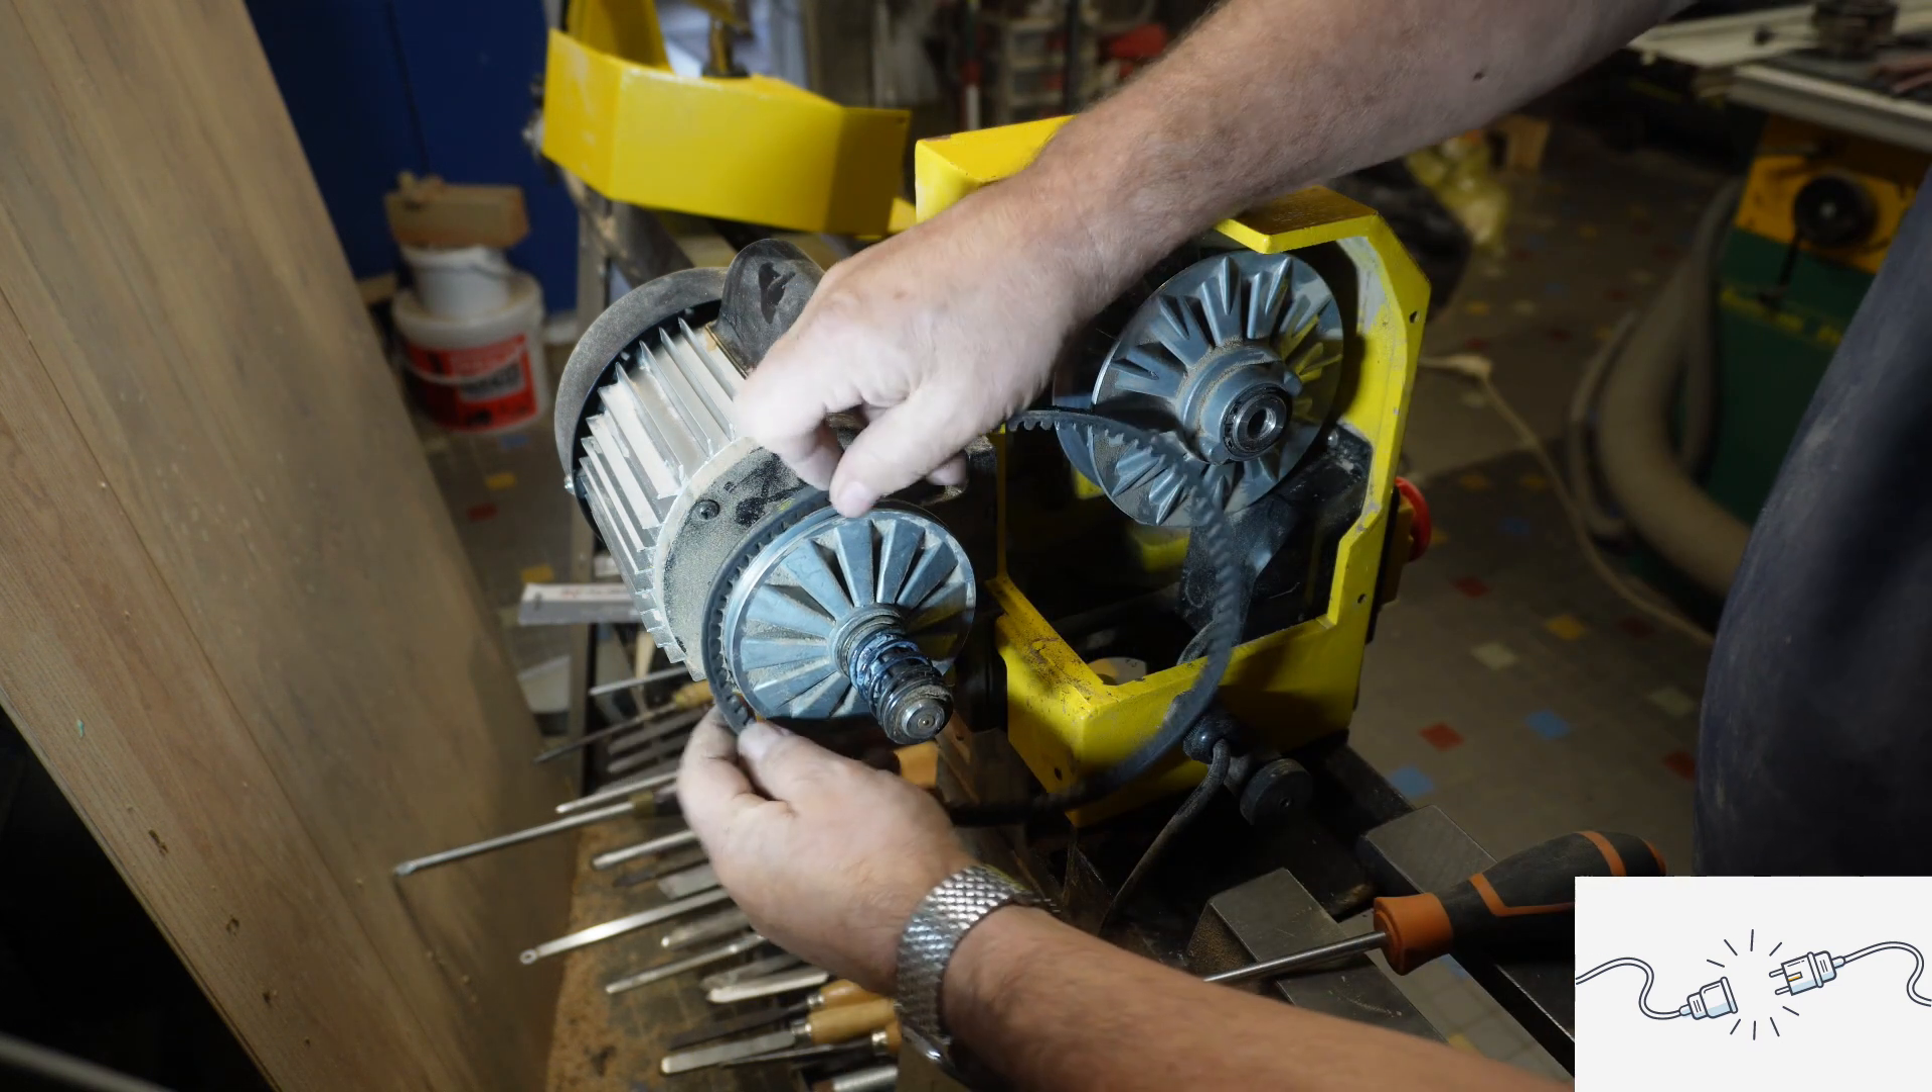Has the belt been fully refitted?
No.